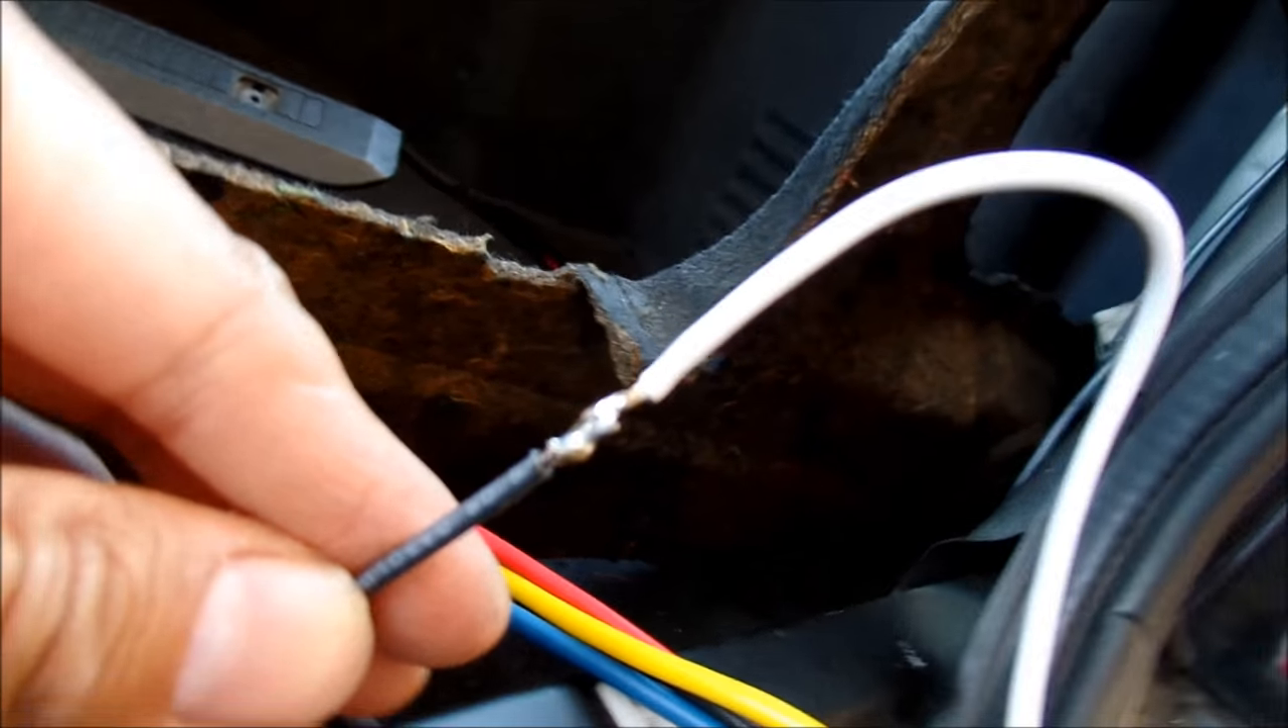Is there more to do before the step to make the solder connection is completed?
No.